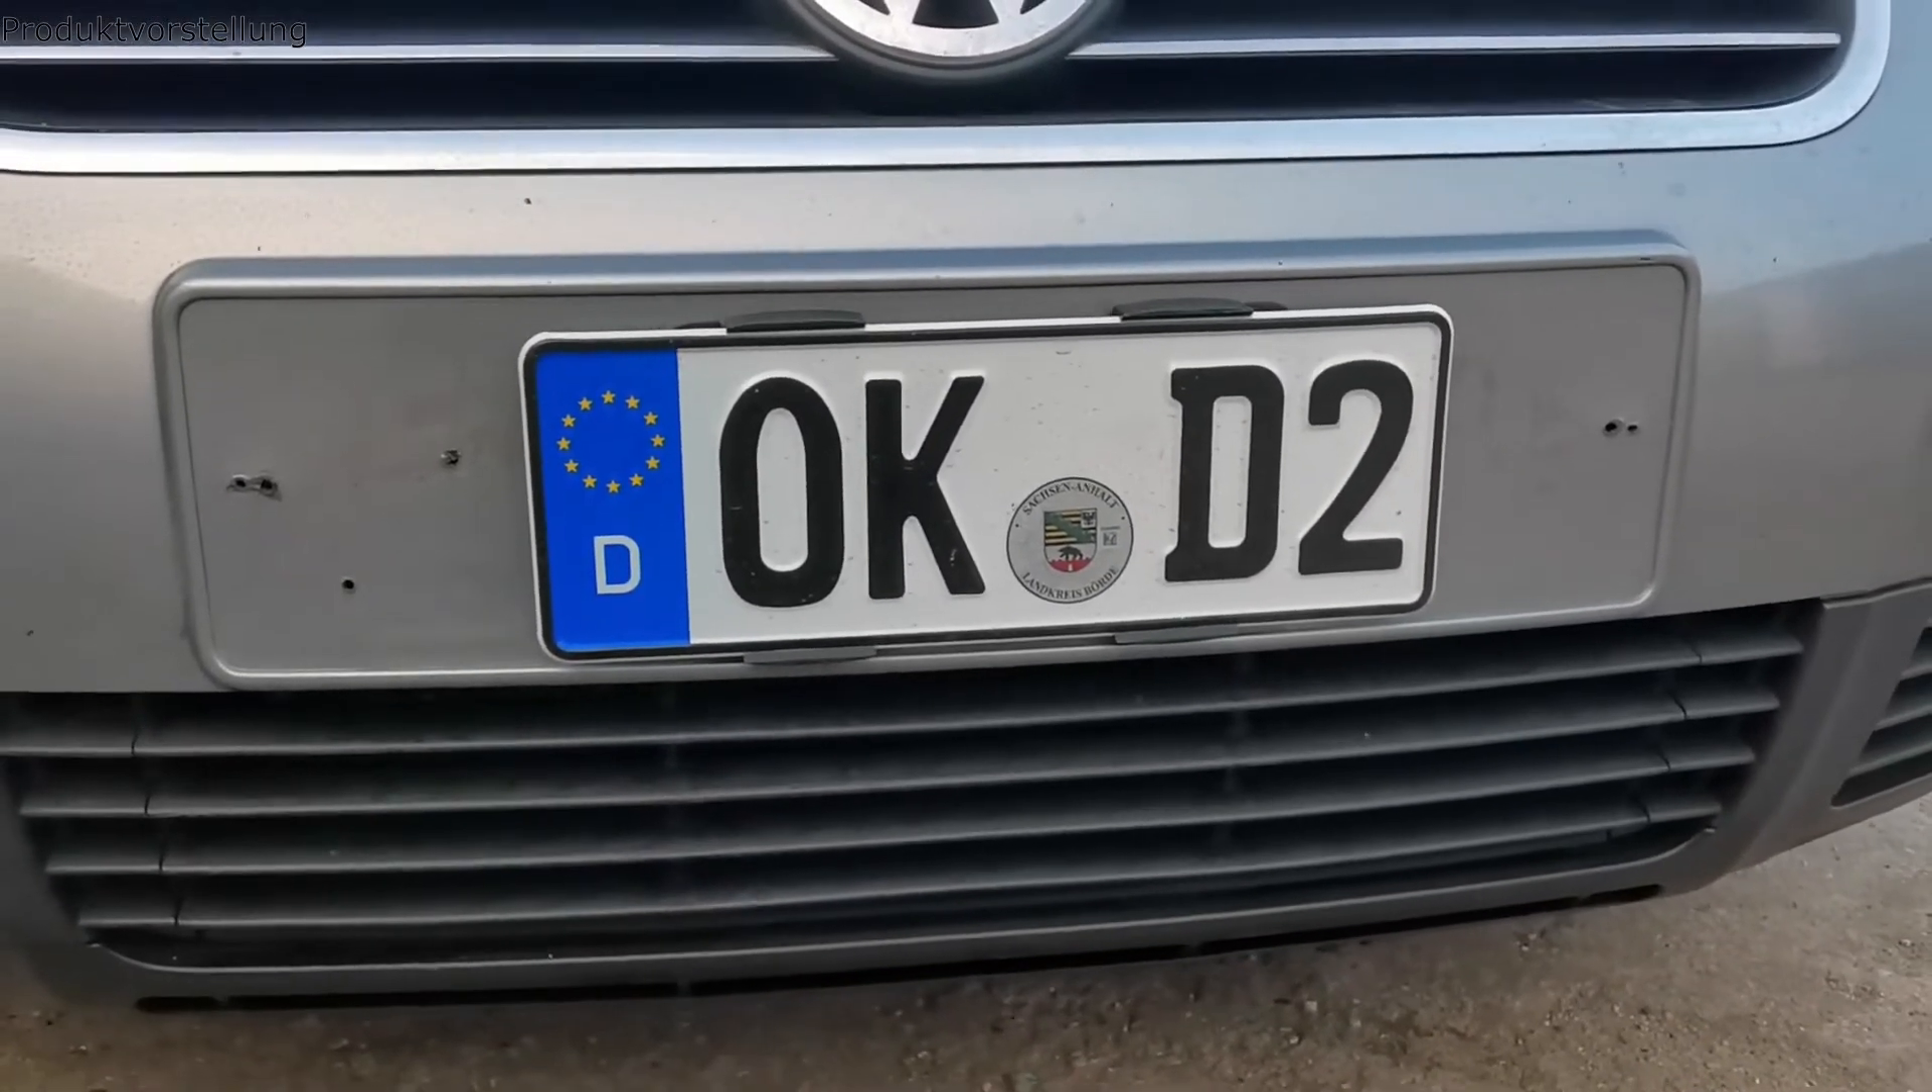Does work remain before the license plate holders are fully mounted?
No.